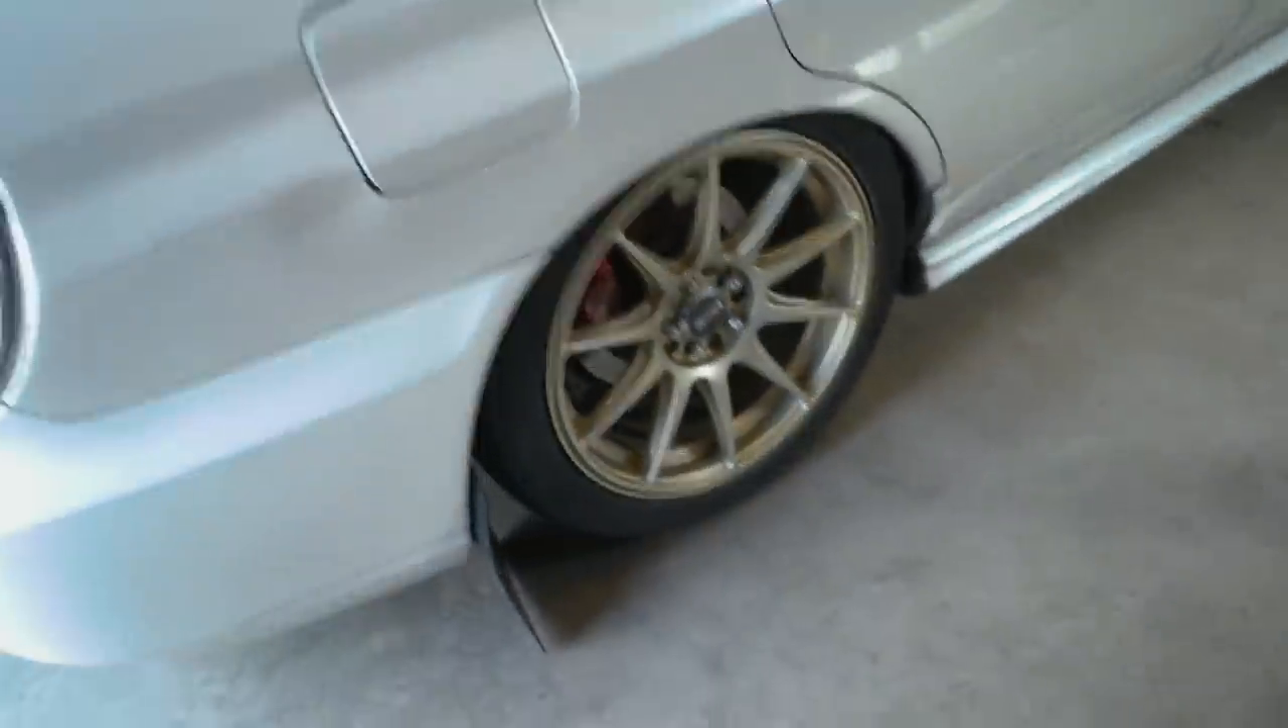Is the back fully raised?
No.